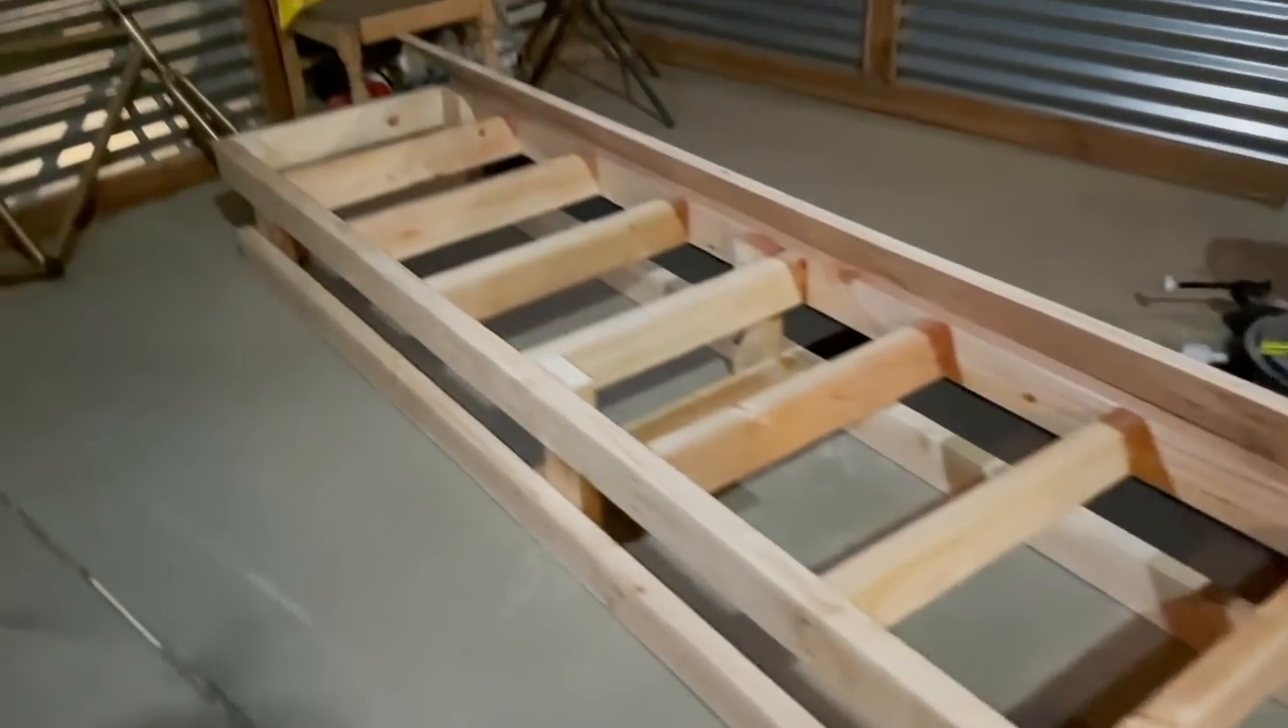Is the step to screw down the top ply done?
No.